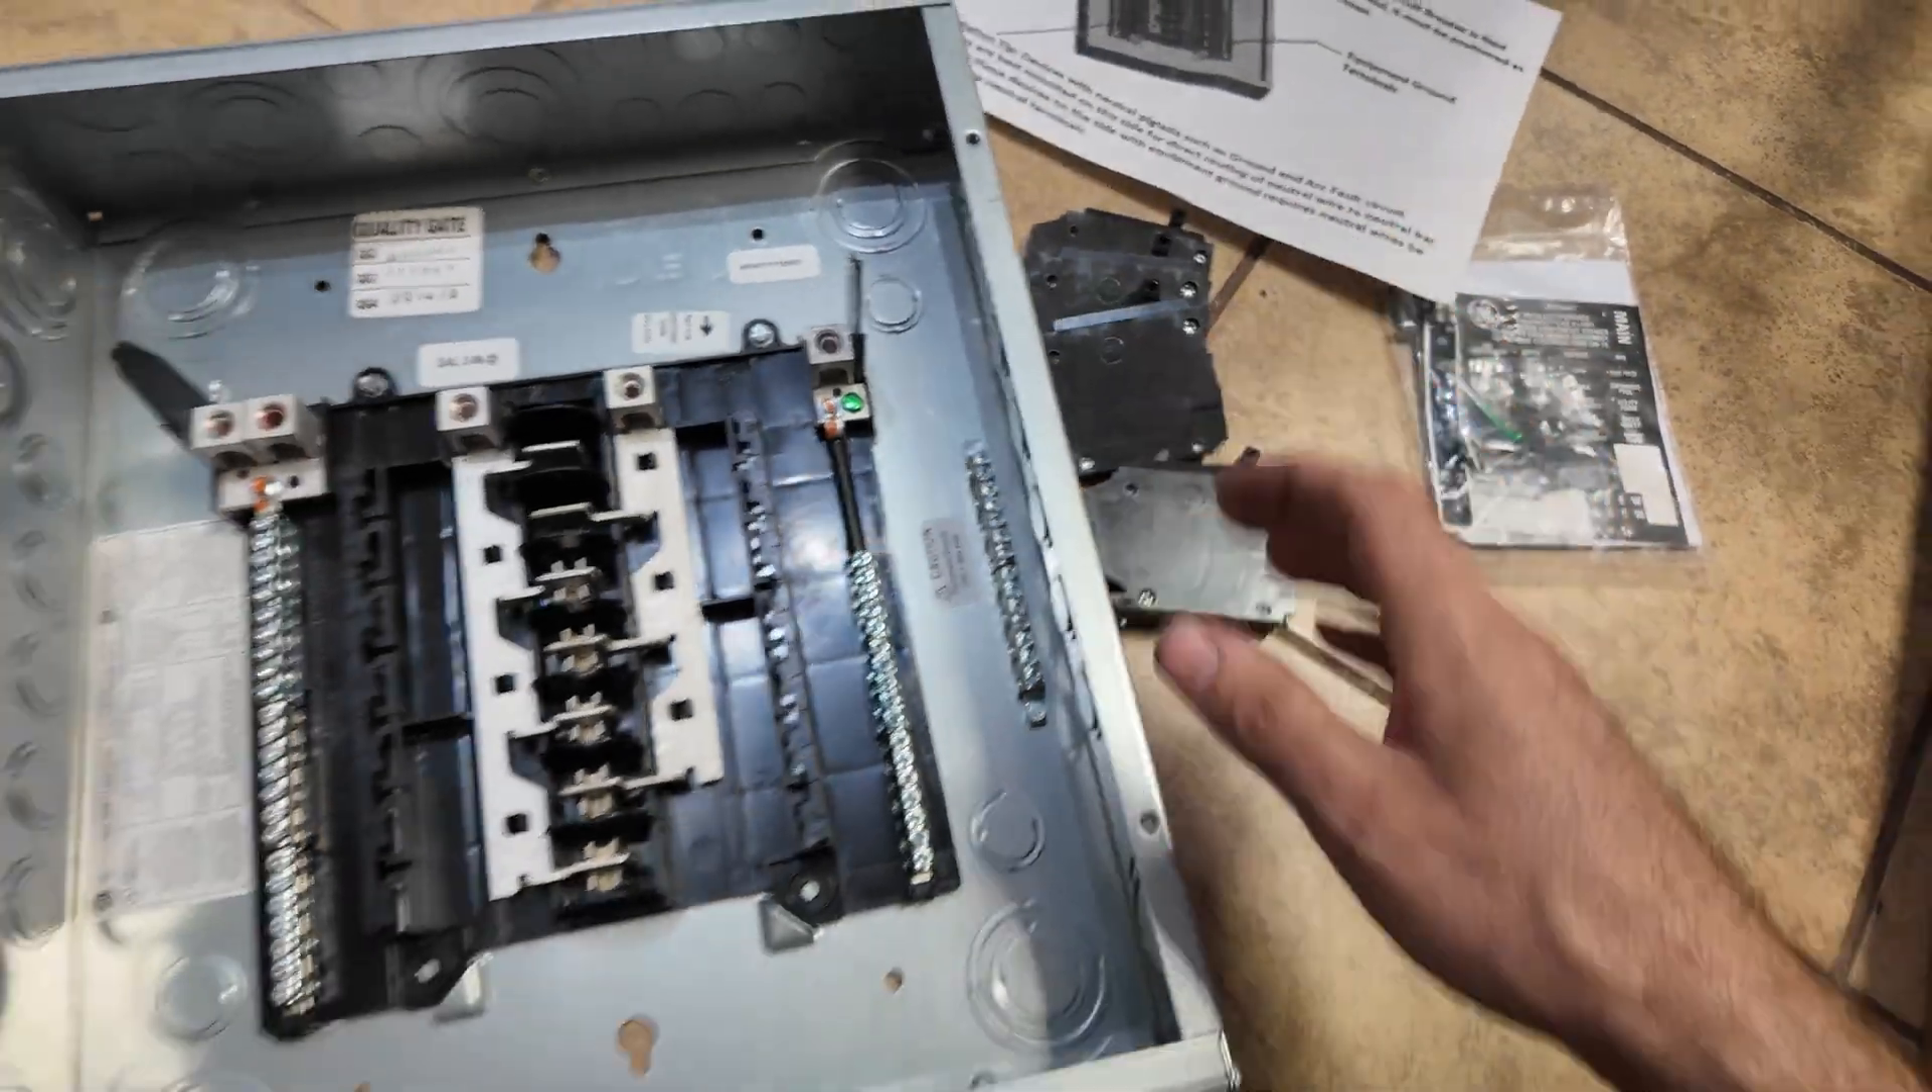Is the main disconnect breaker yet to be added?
Yes.